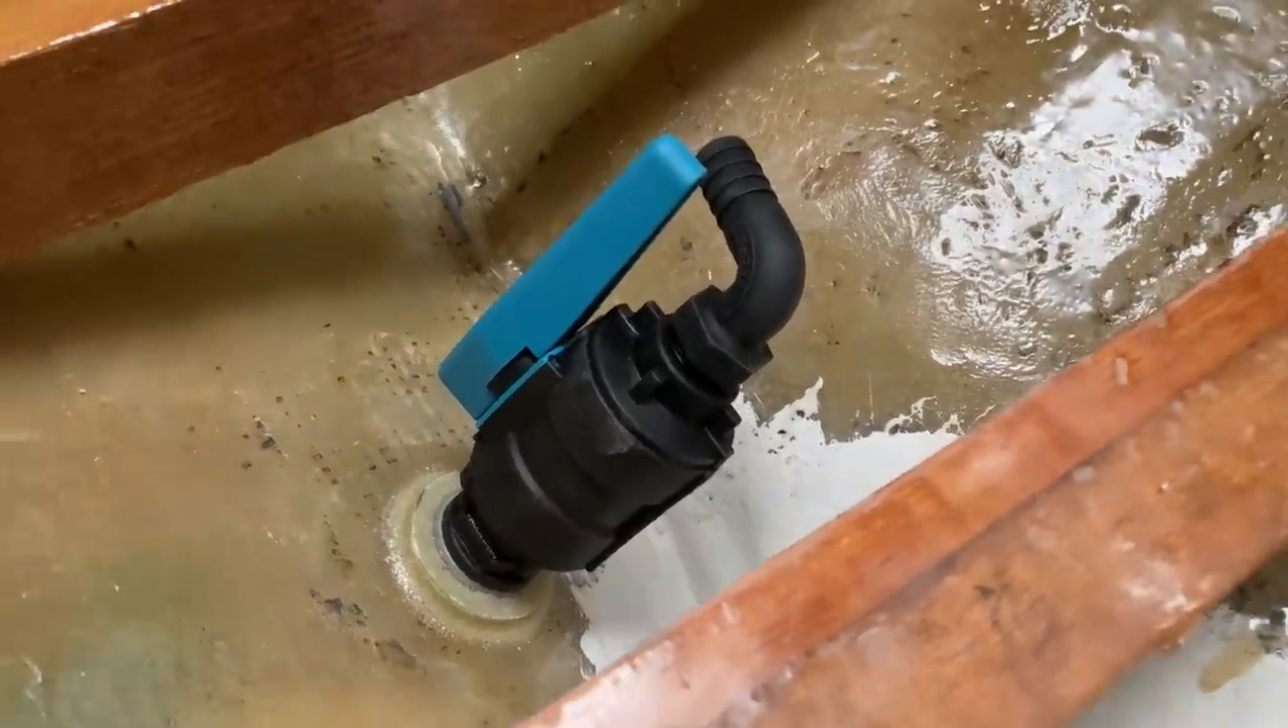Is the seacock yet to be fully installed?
No.